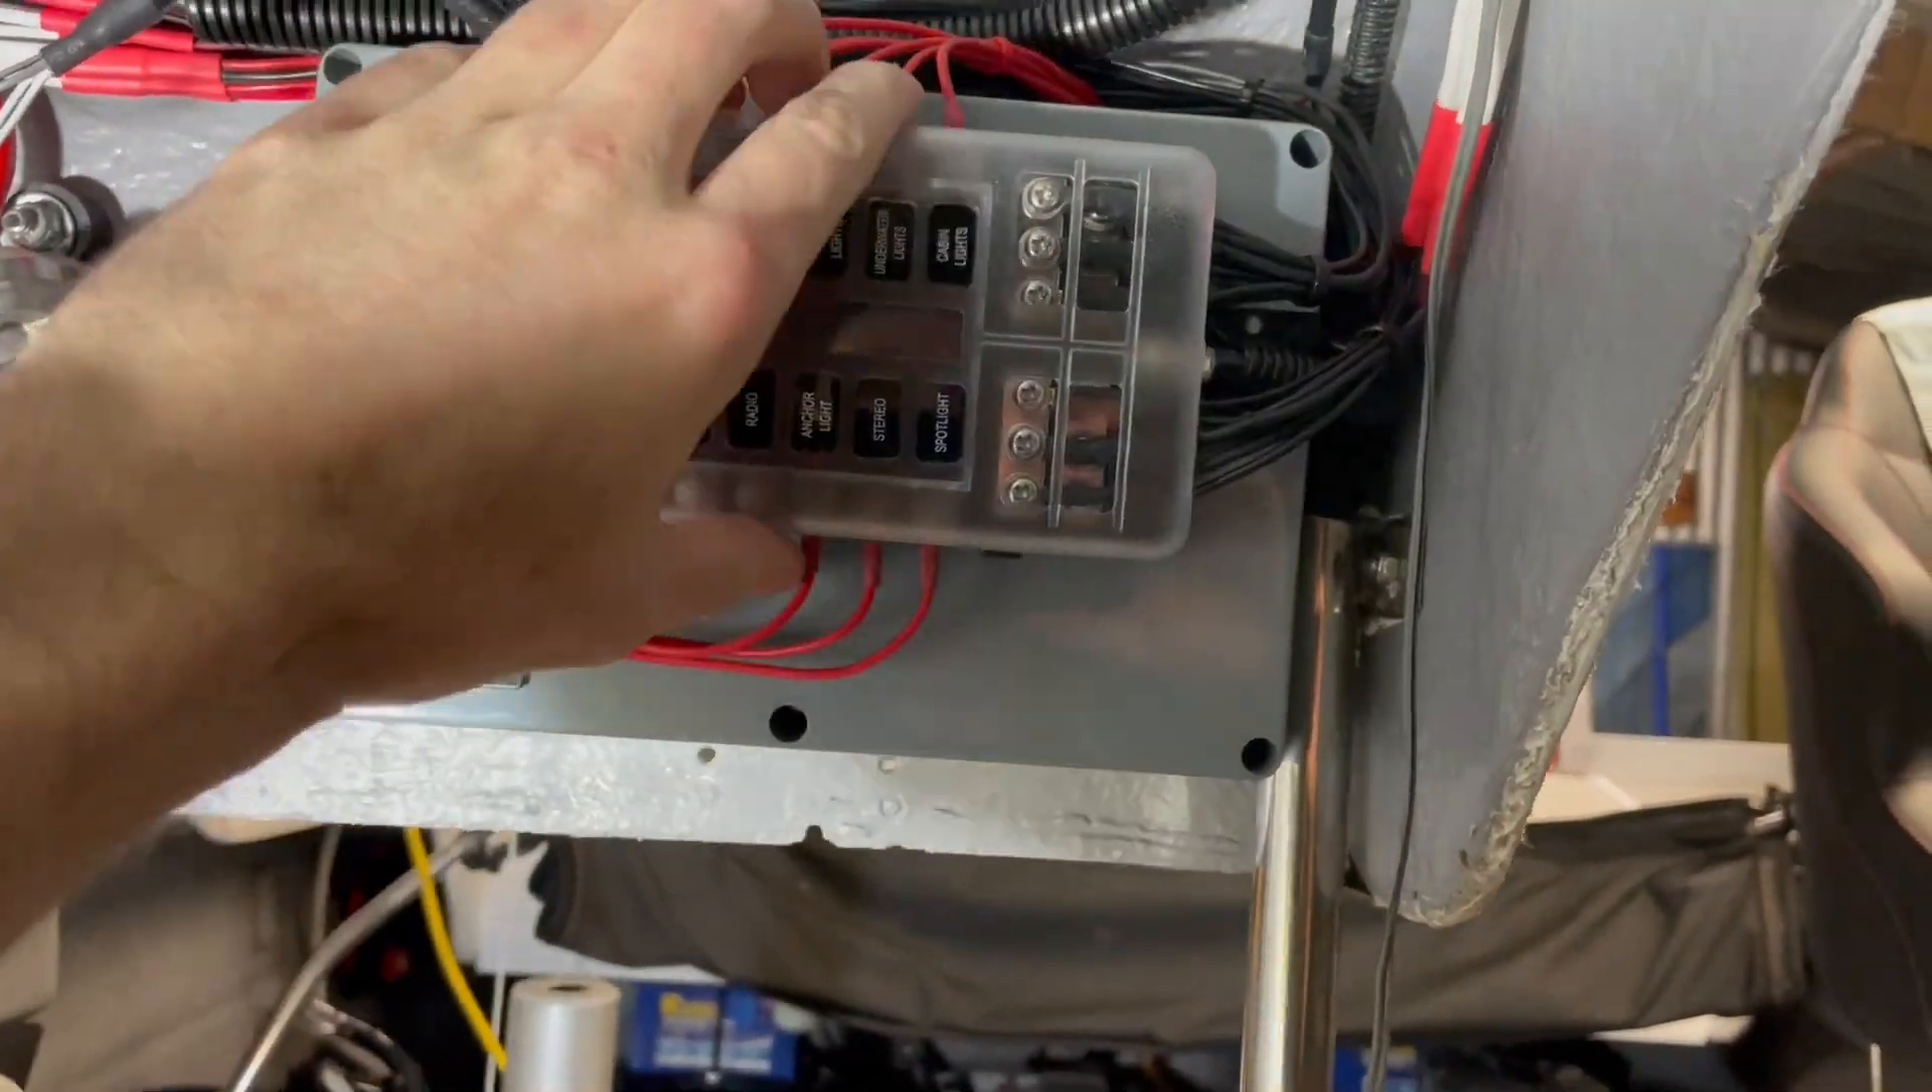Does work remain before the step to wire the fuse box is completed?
No.